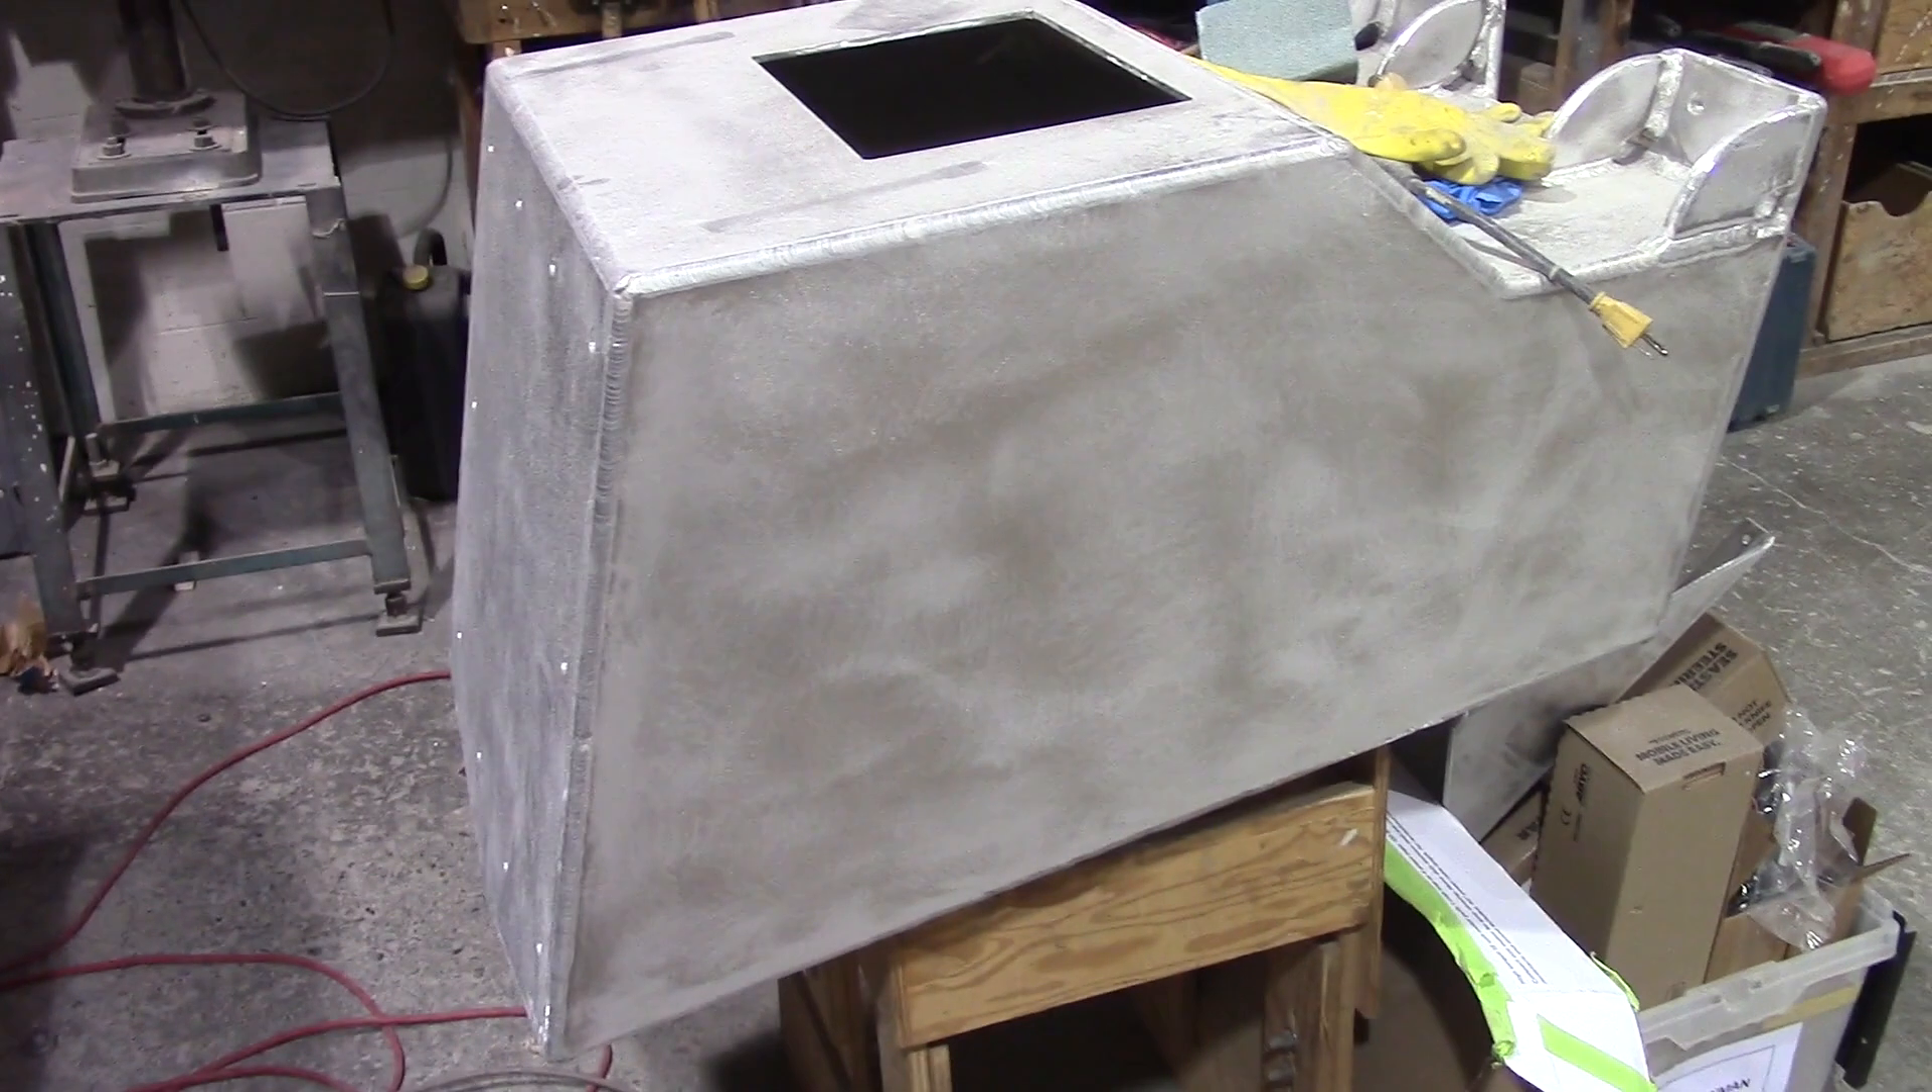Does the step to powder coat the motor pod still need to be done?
Yes.